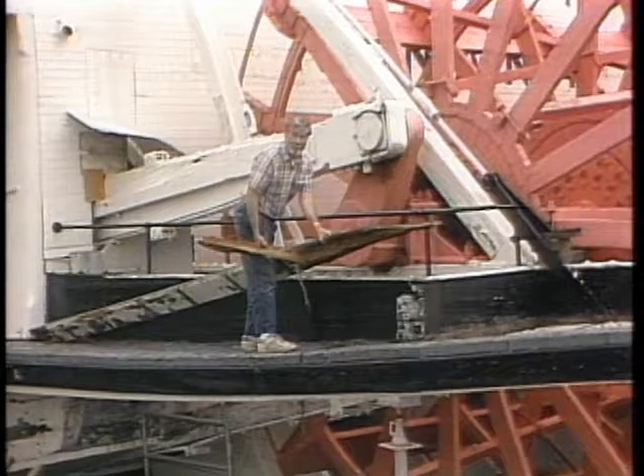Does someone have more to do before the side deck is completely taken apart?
Yes.